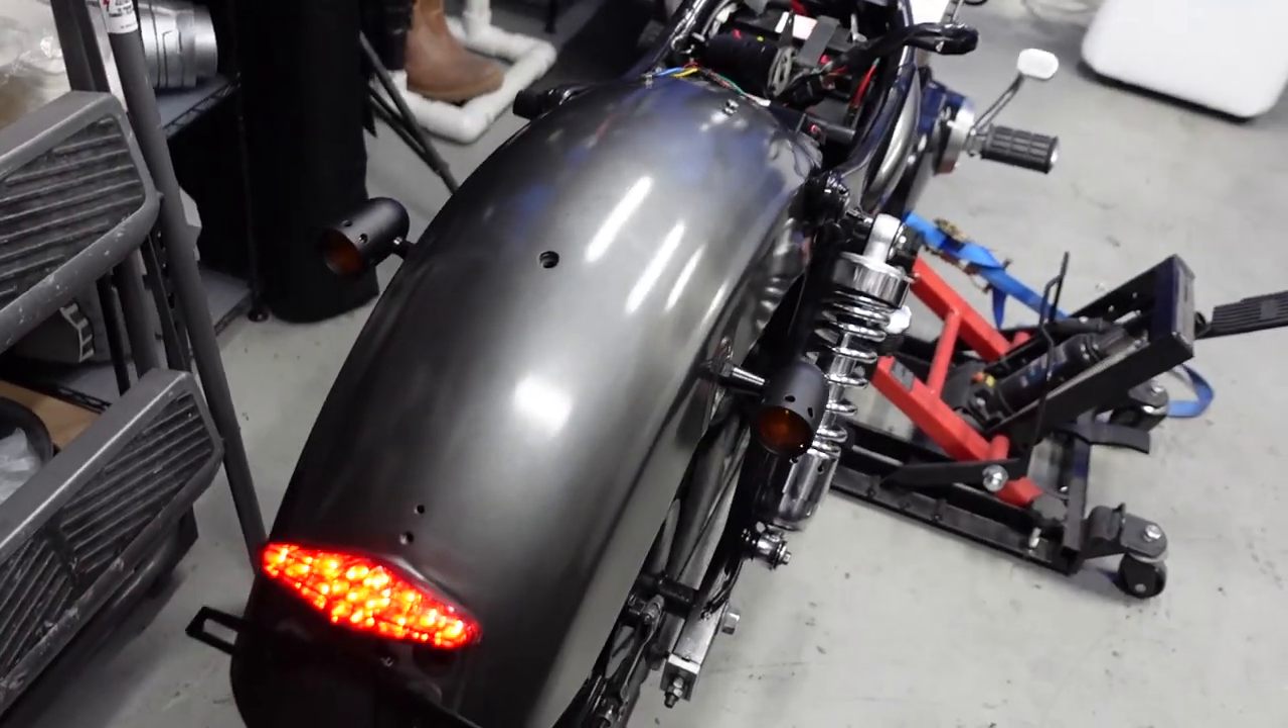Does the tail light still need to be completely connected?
No.